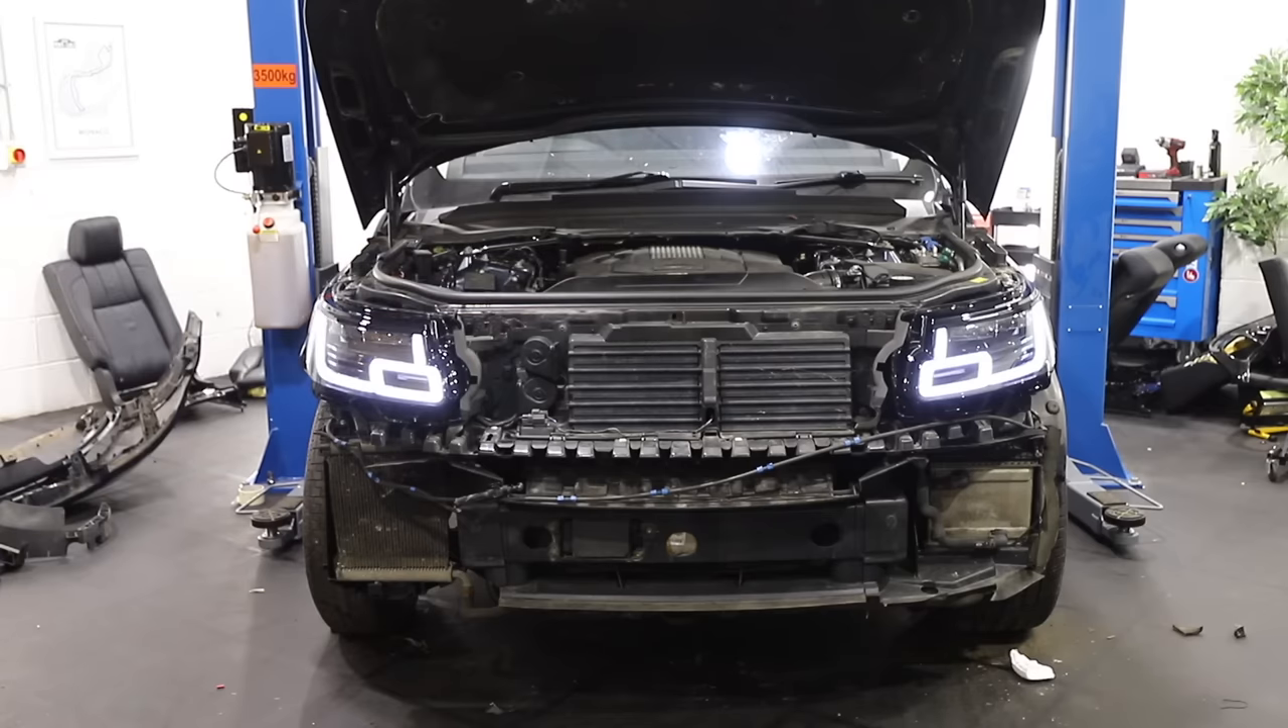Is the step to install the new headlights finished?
Yes.